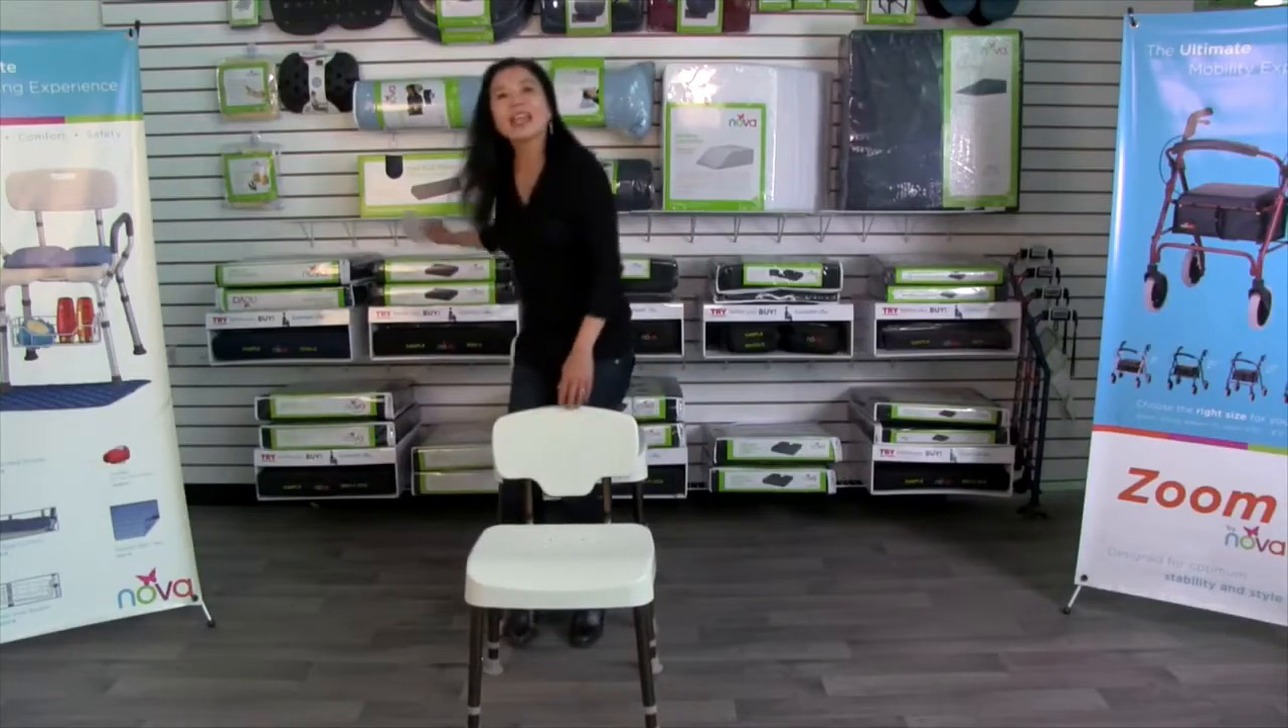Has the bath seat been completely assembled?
Yes.